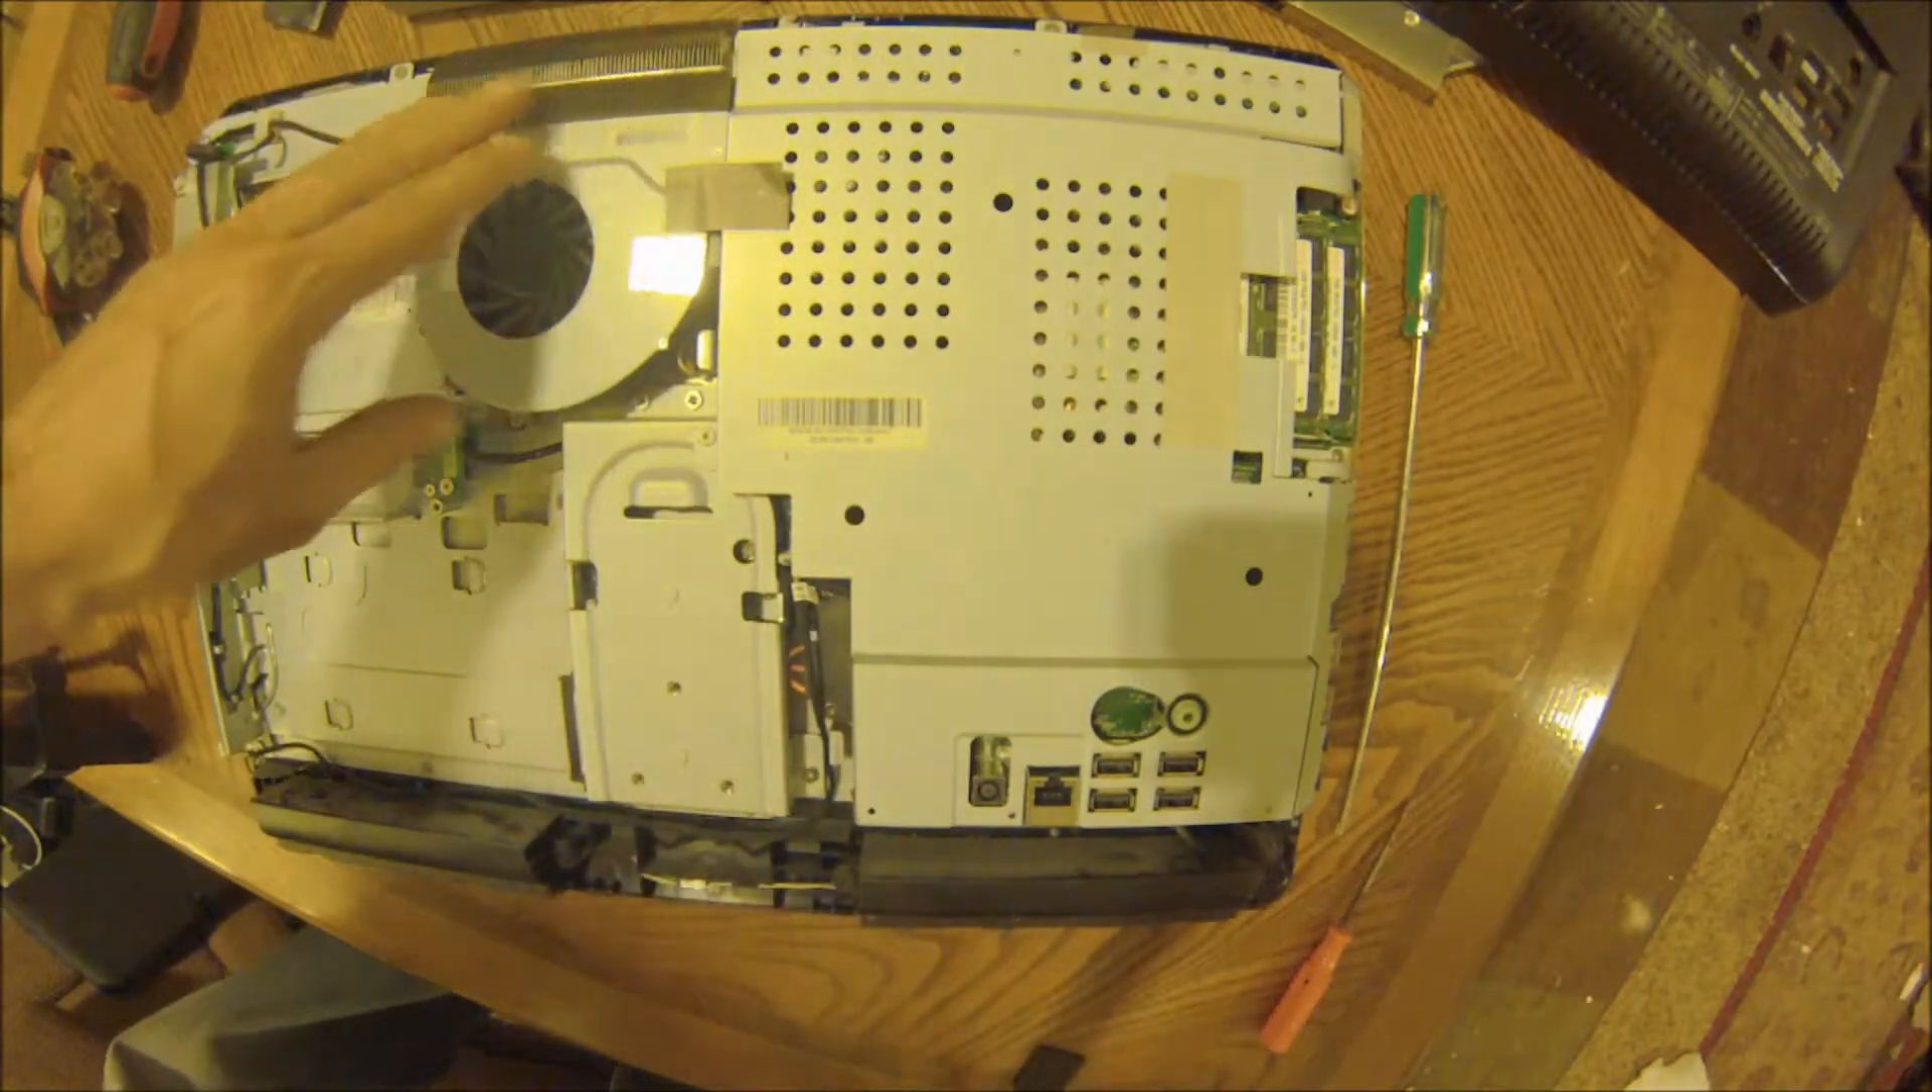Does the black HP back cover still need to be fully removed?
No.